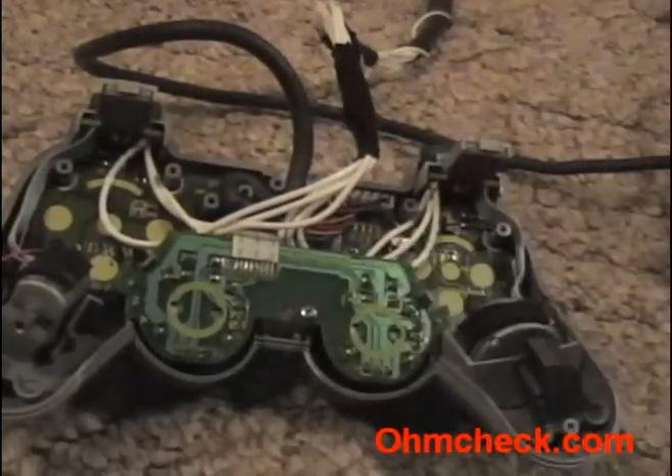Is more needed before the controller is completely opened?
No.